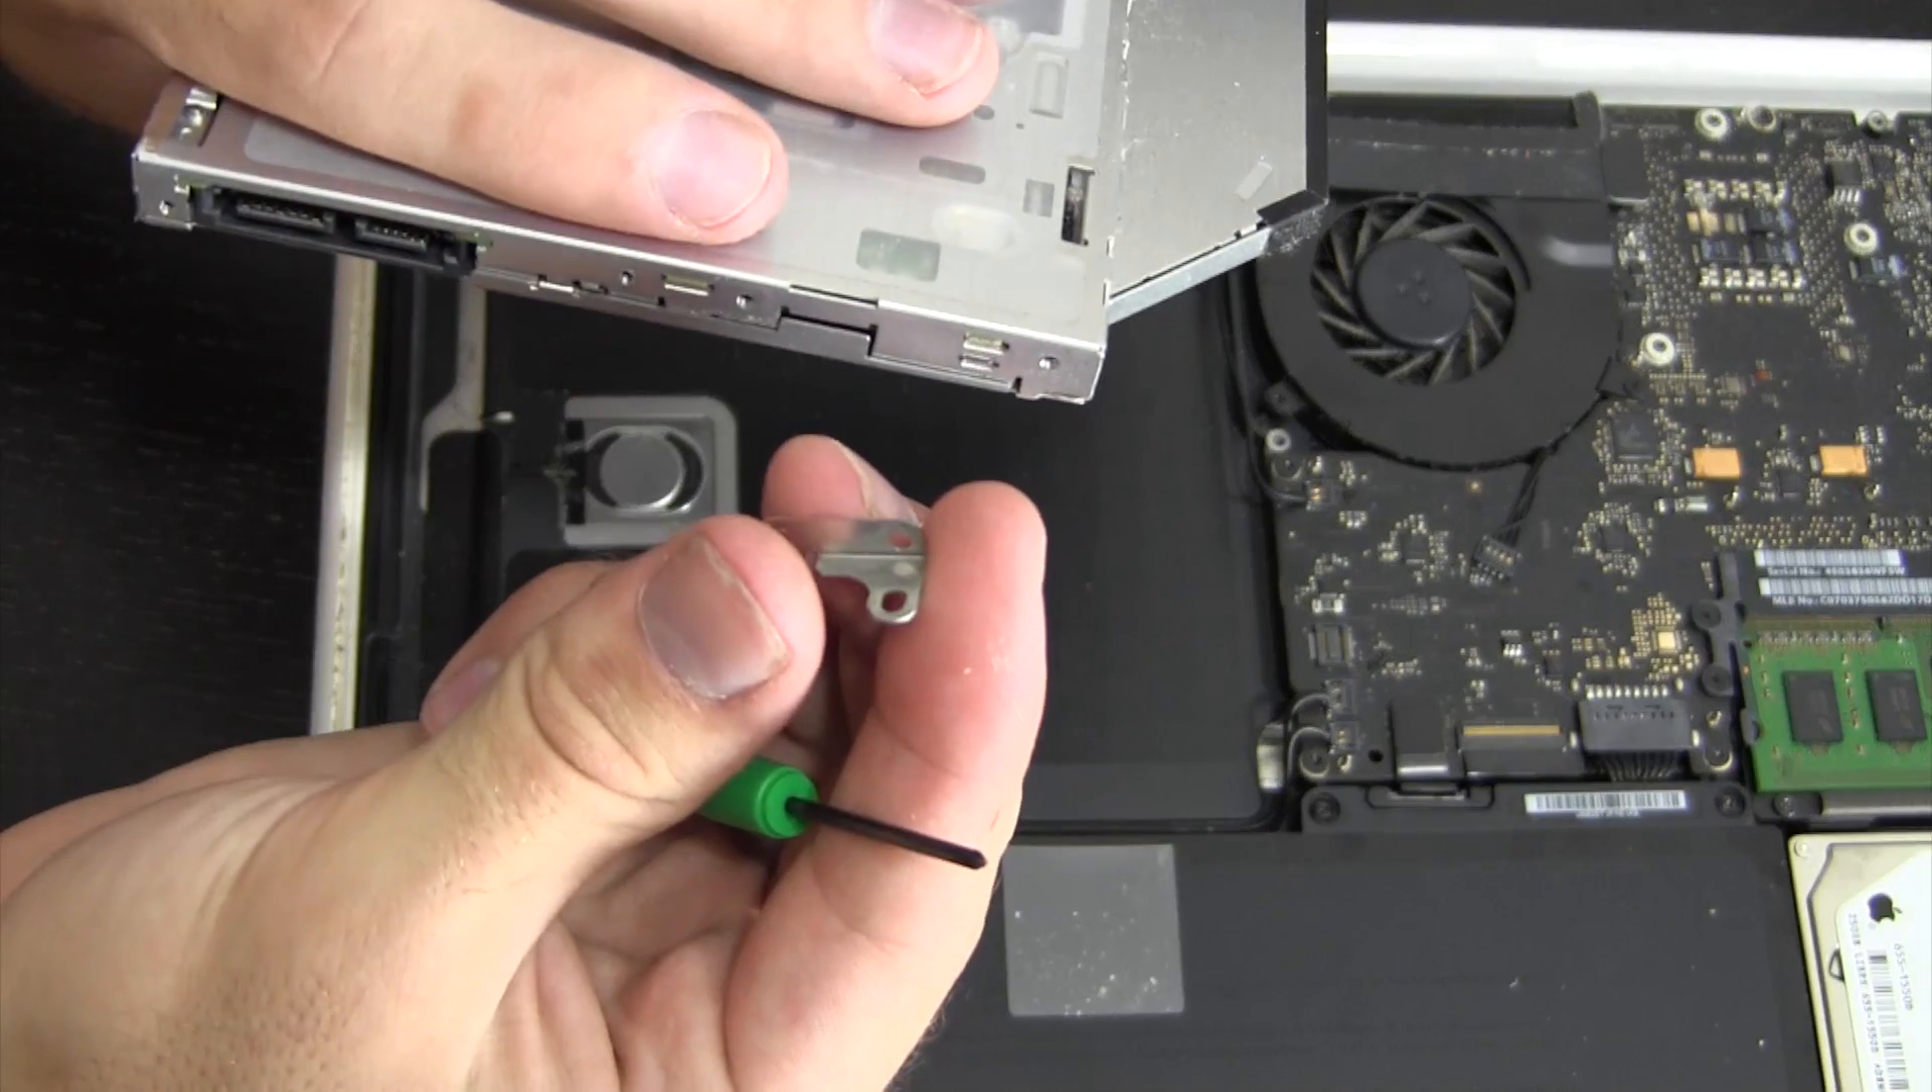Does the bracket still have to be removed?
No.